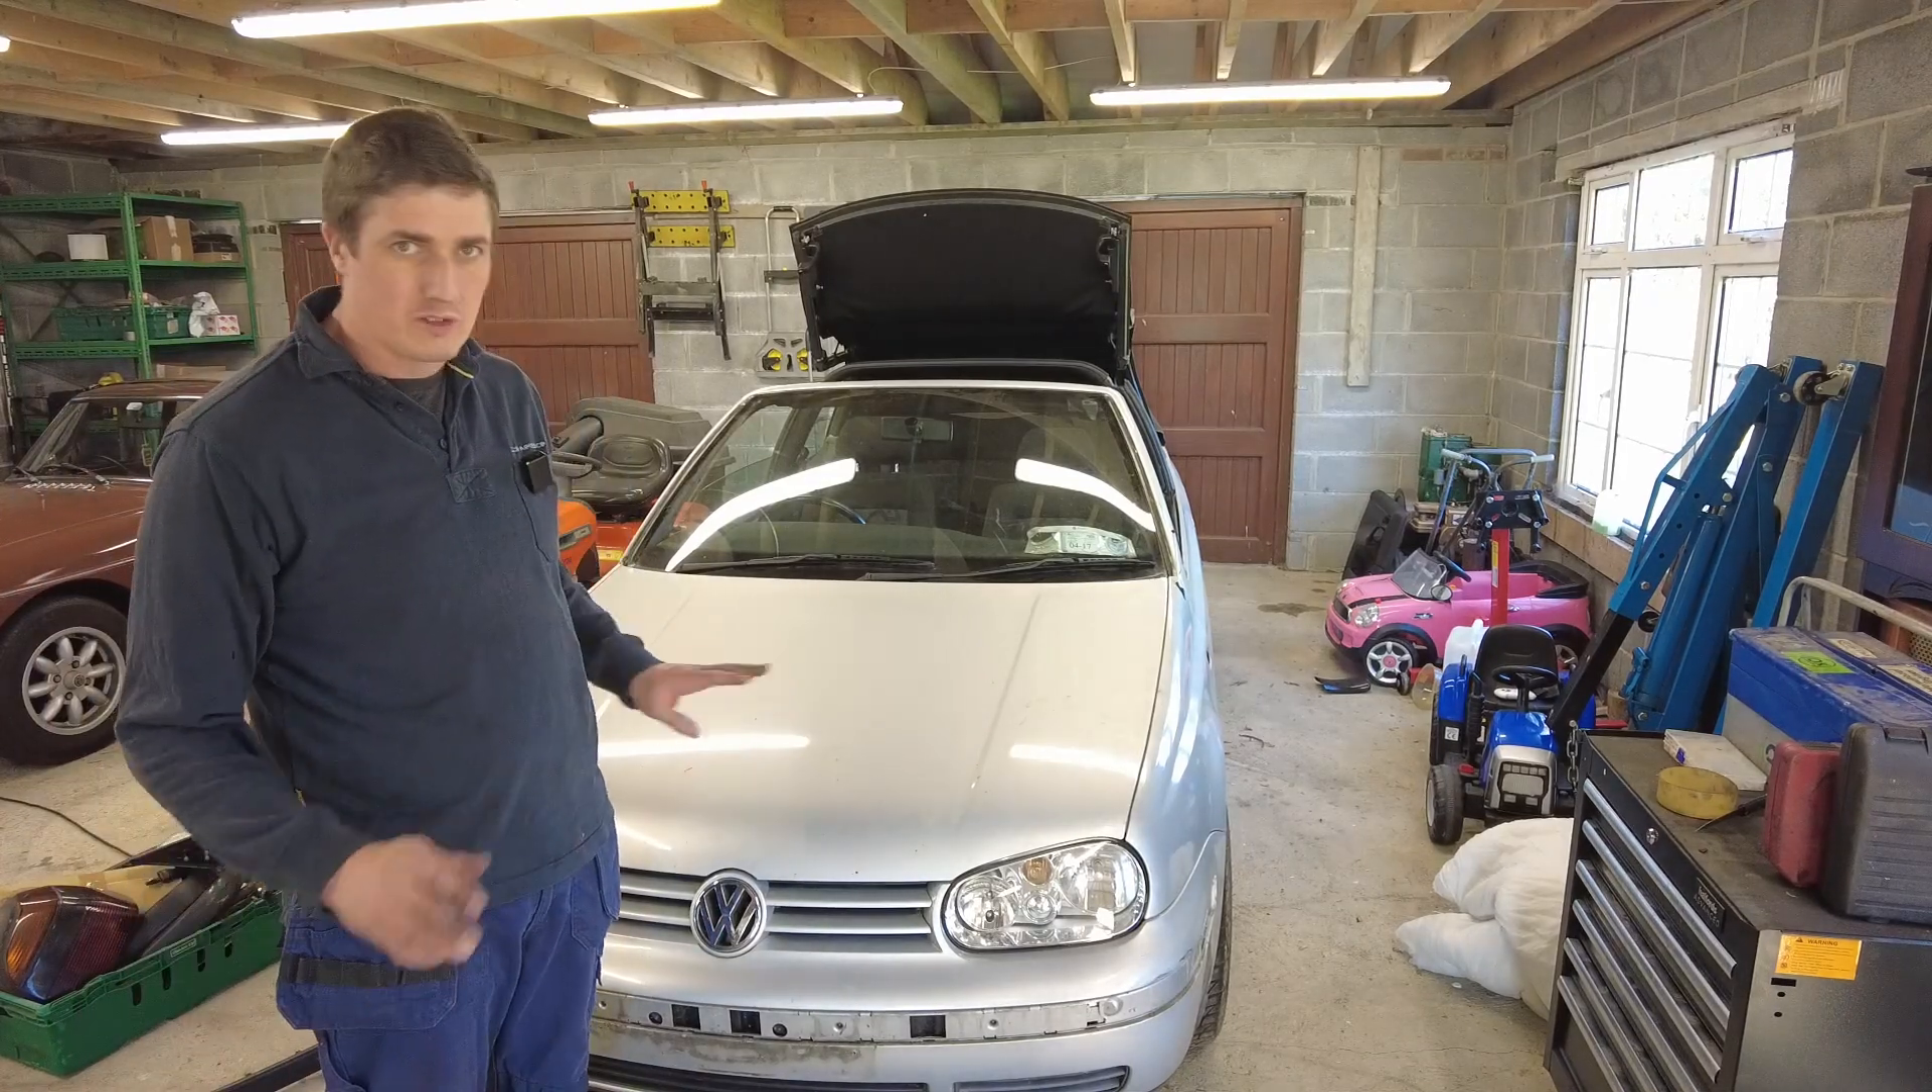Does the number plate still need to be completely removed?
No.